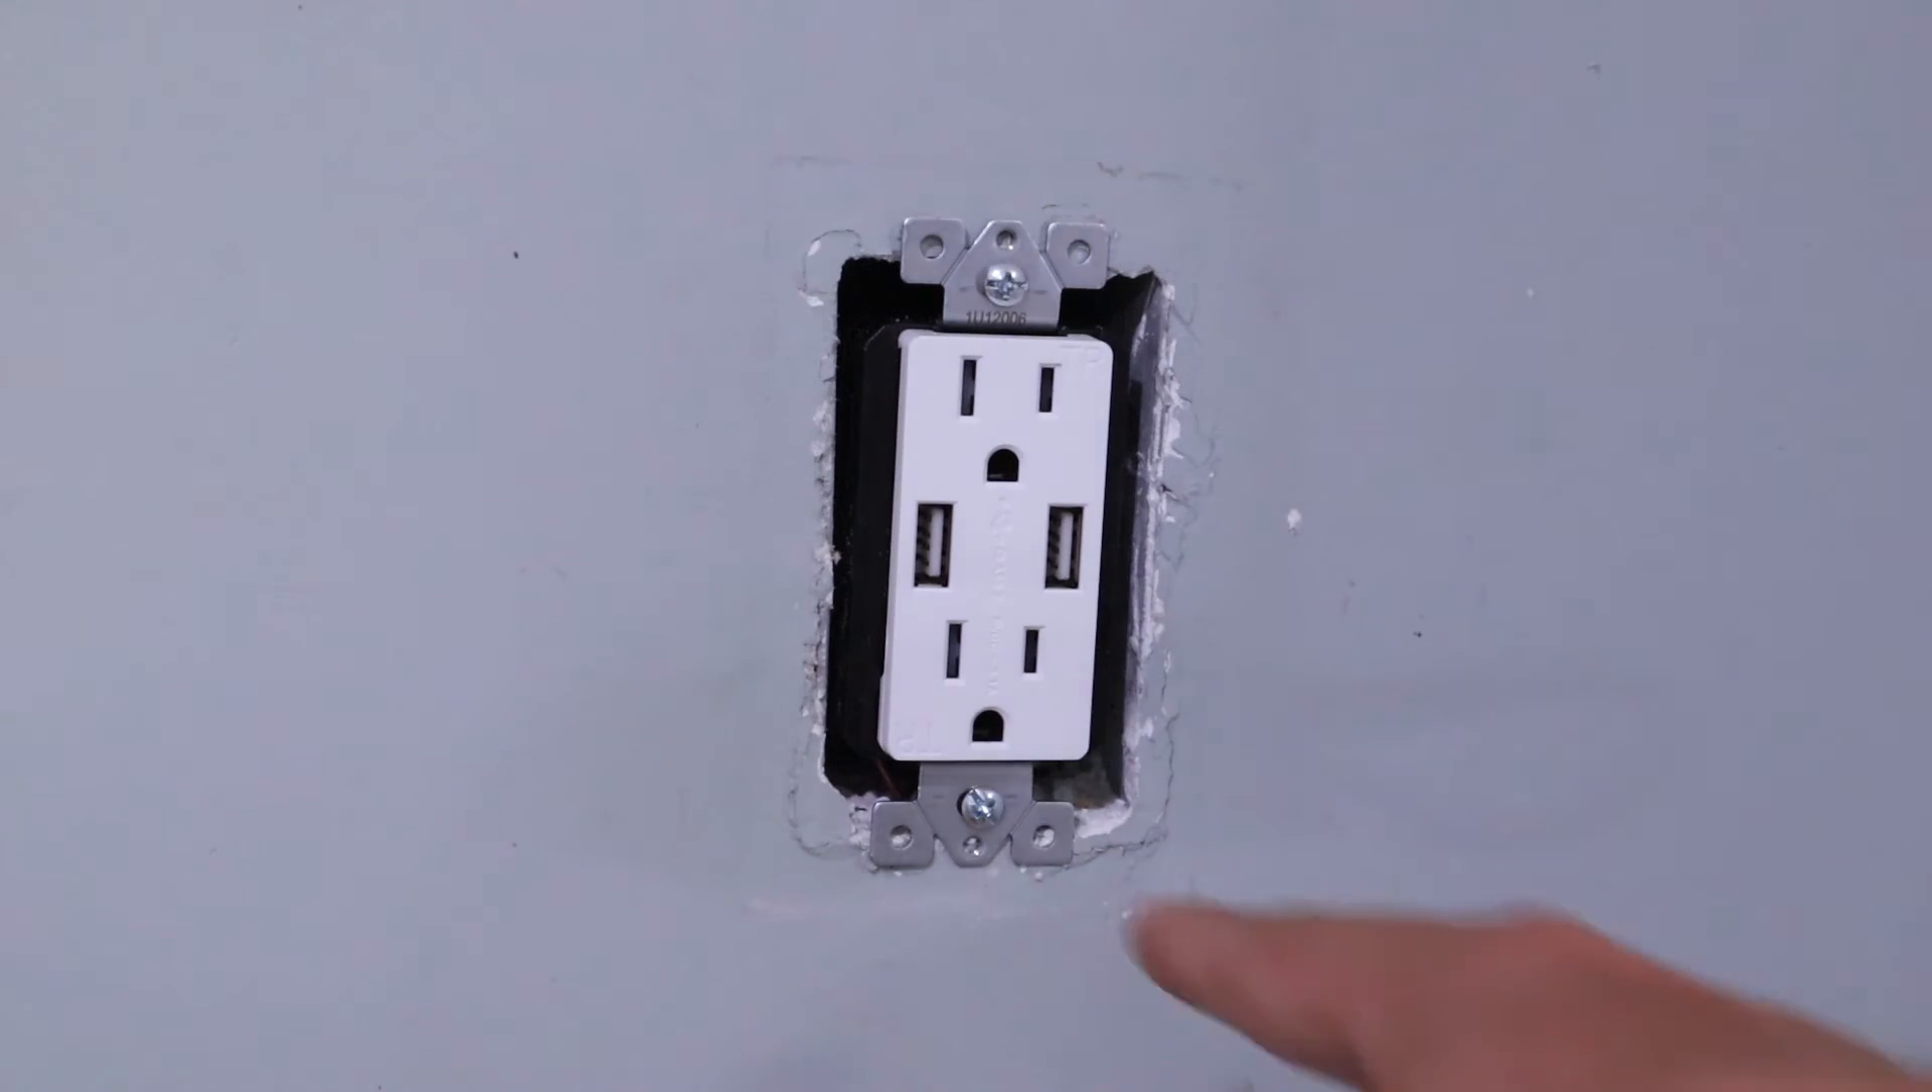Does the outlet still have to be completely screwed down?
No.